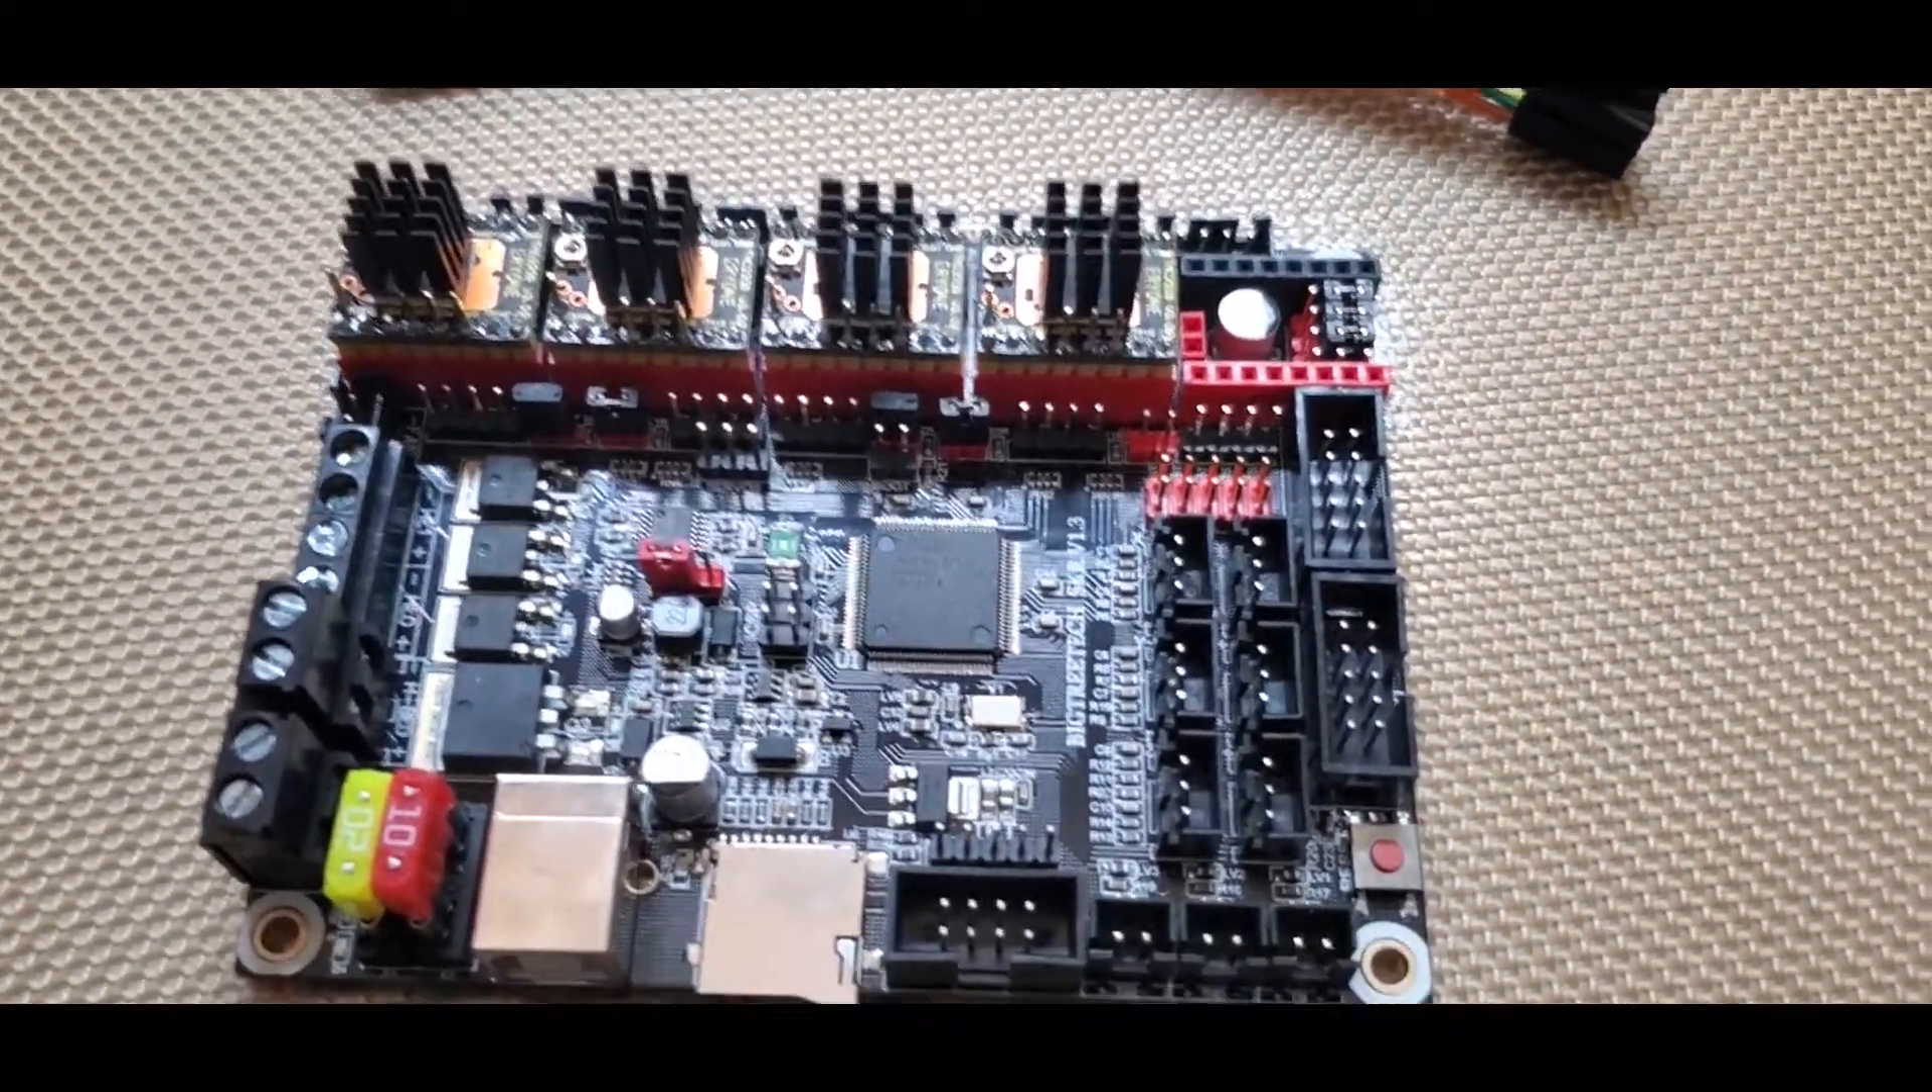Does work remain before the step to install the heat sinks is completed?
No.